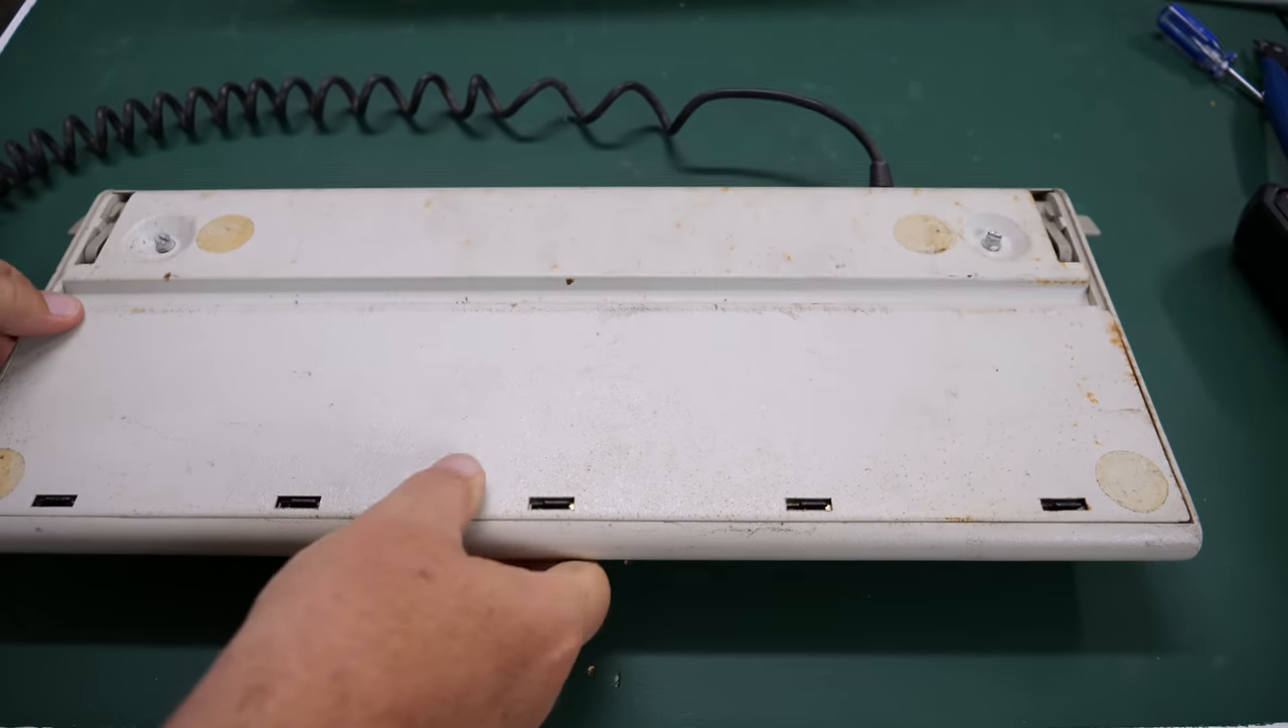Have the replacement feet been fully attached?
No.